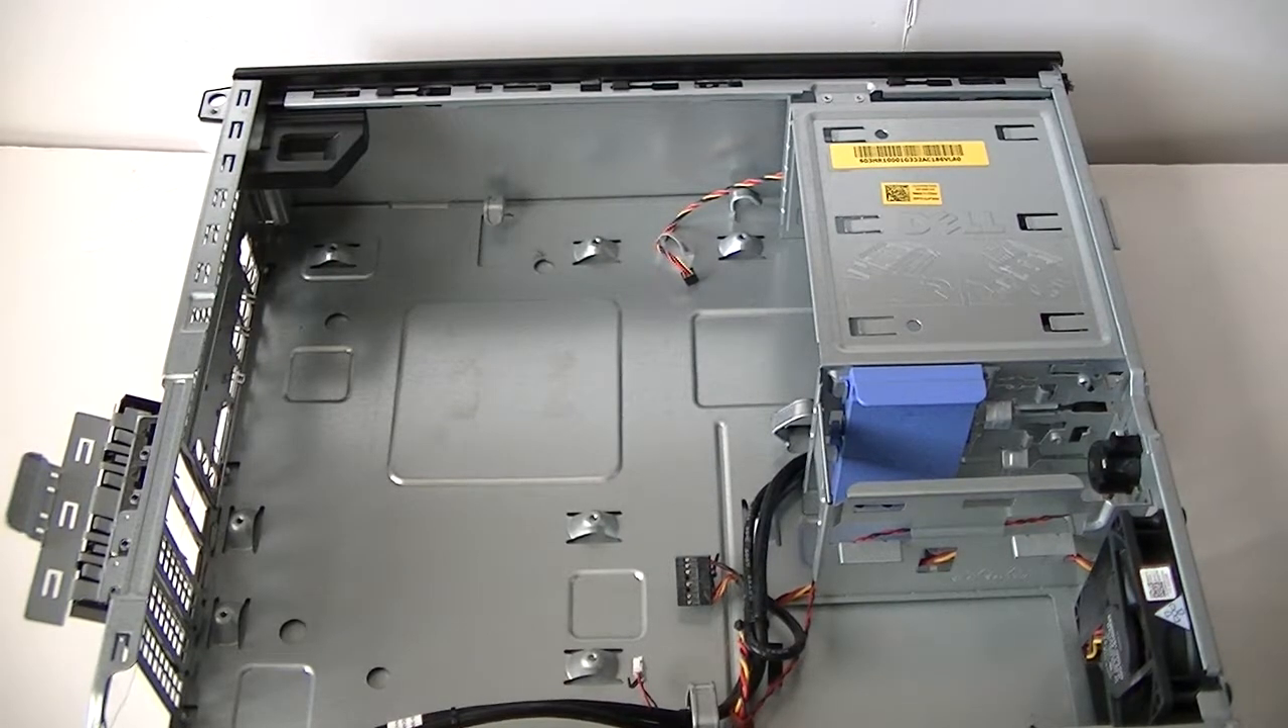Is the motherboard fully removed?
Yes.